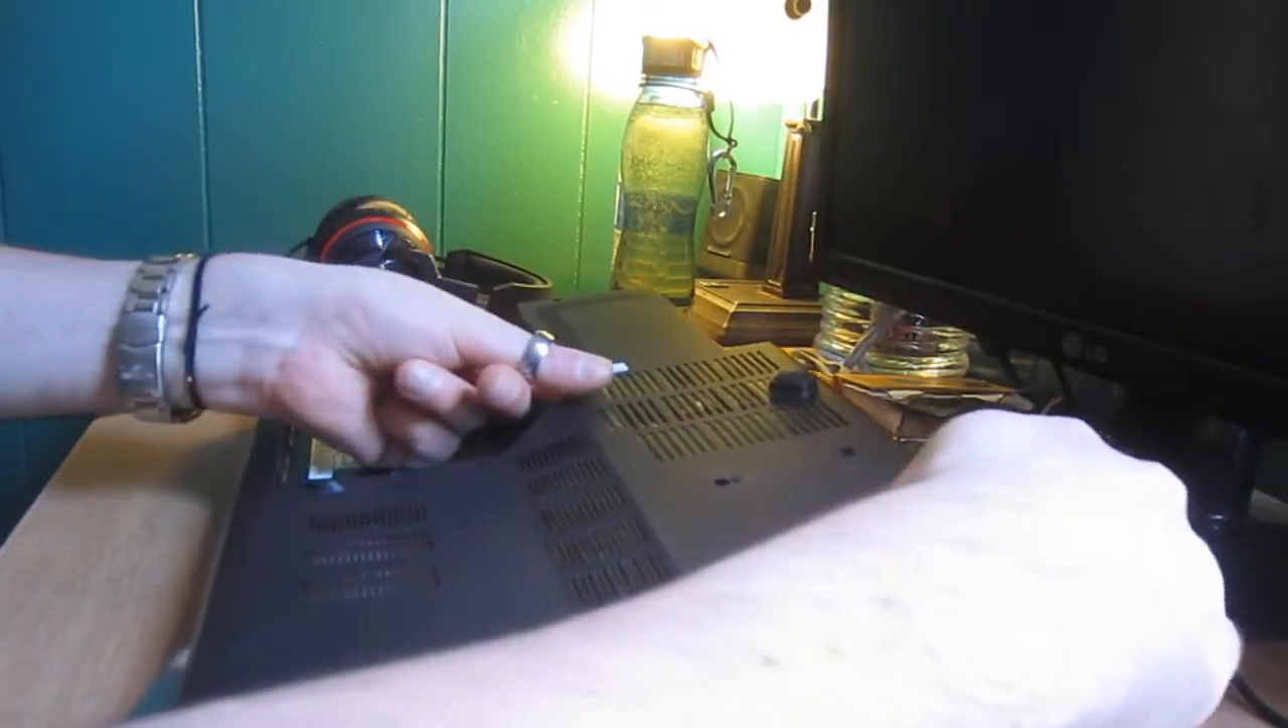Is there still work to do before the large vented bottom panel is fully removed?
Yes.